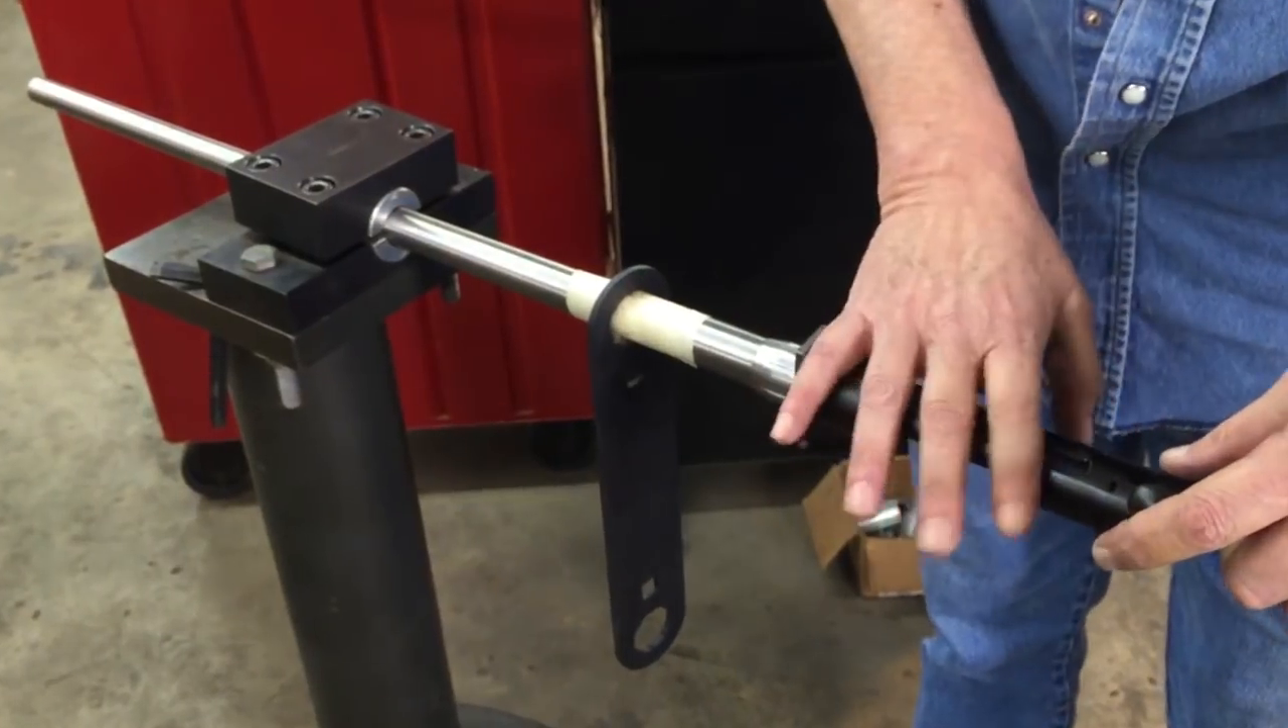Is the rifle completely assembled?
No.